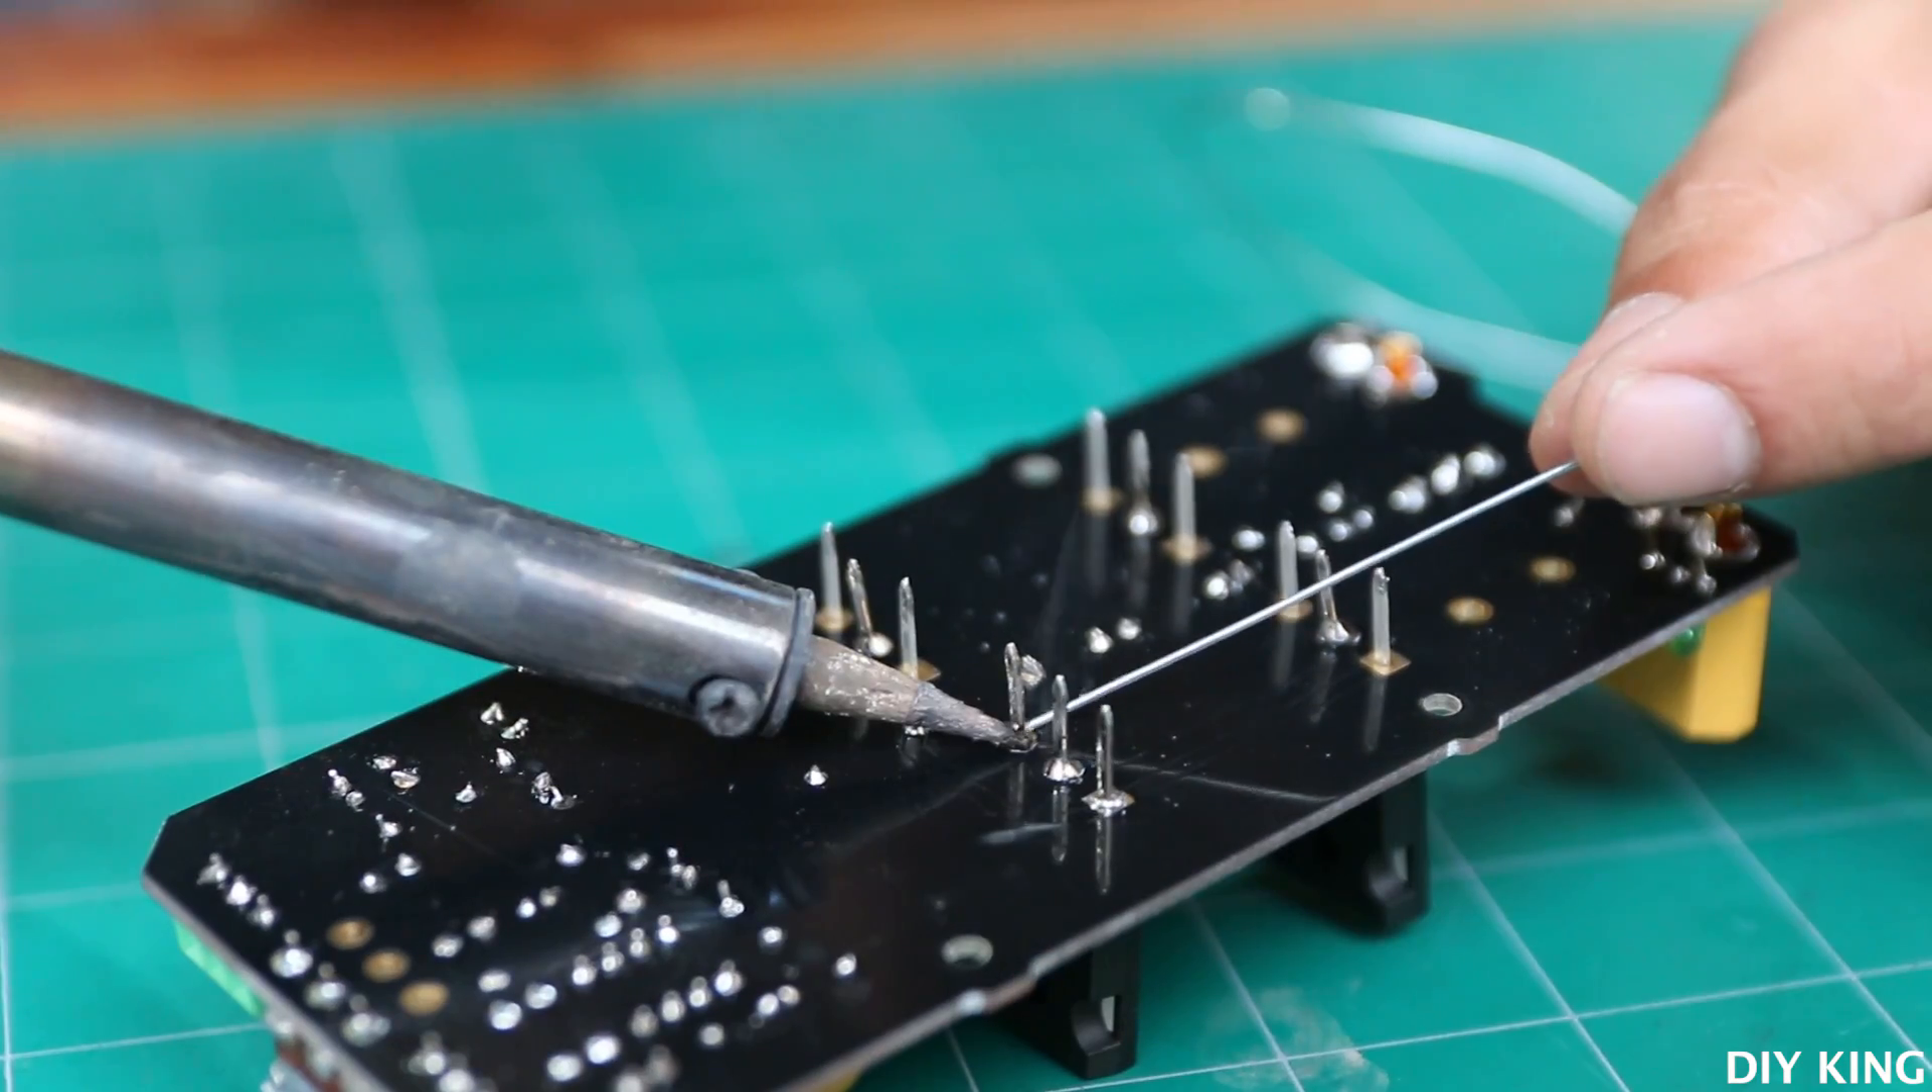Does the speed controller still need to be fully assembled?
Yes.